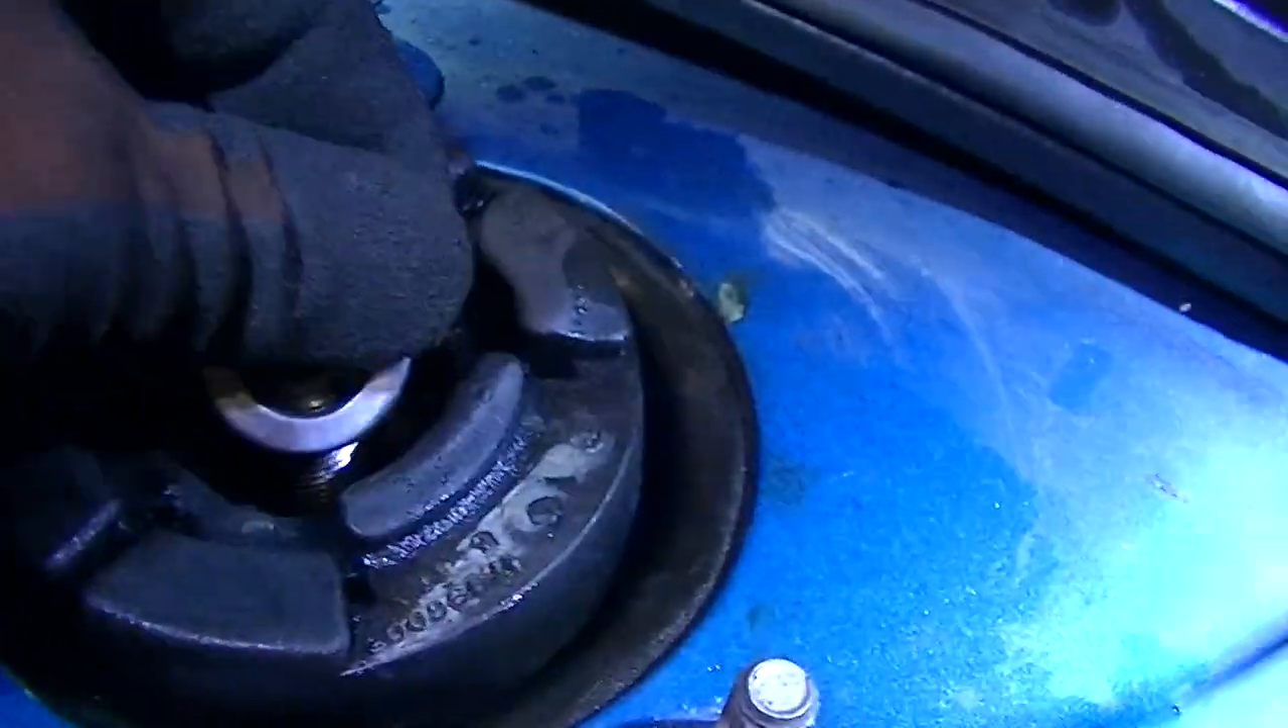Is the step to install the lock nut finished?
No.